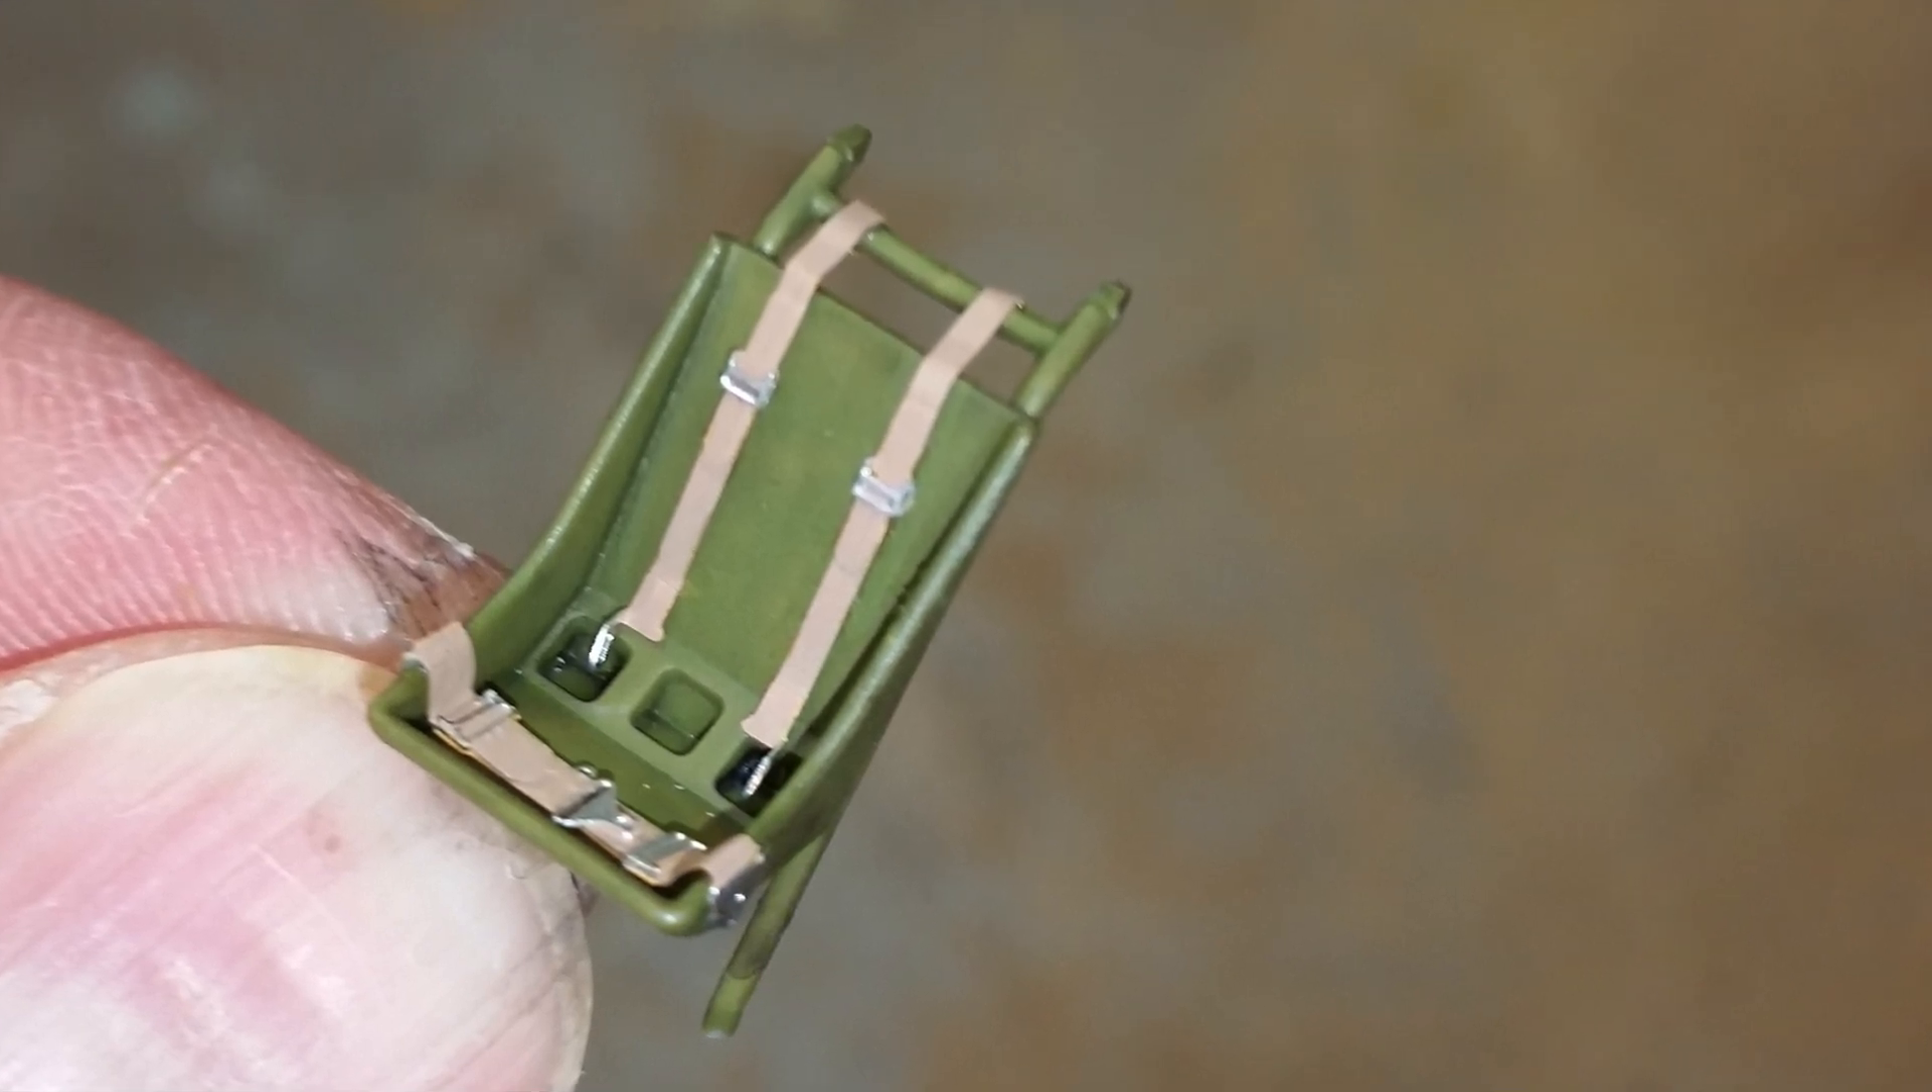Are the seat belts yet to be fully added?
No.